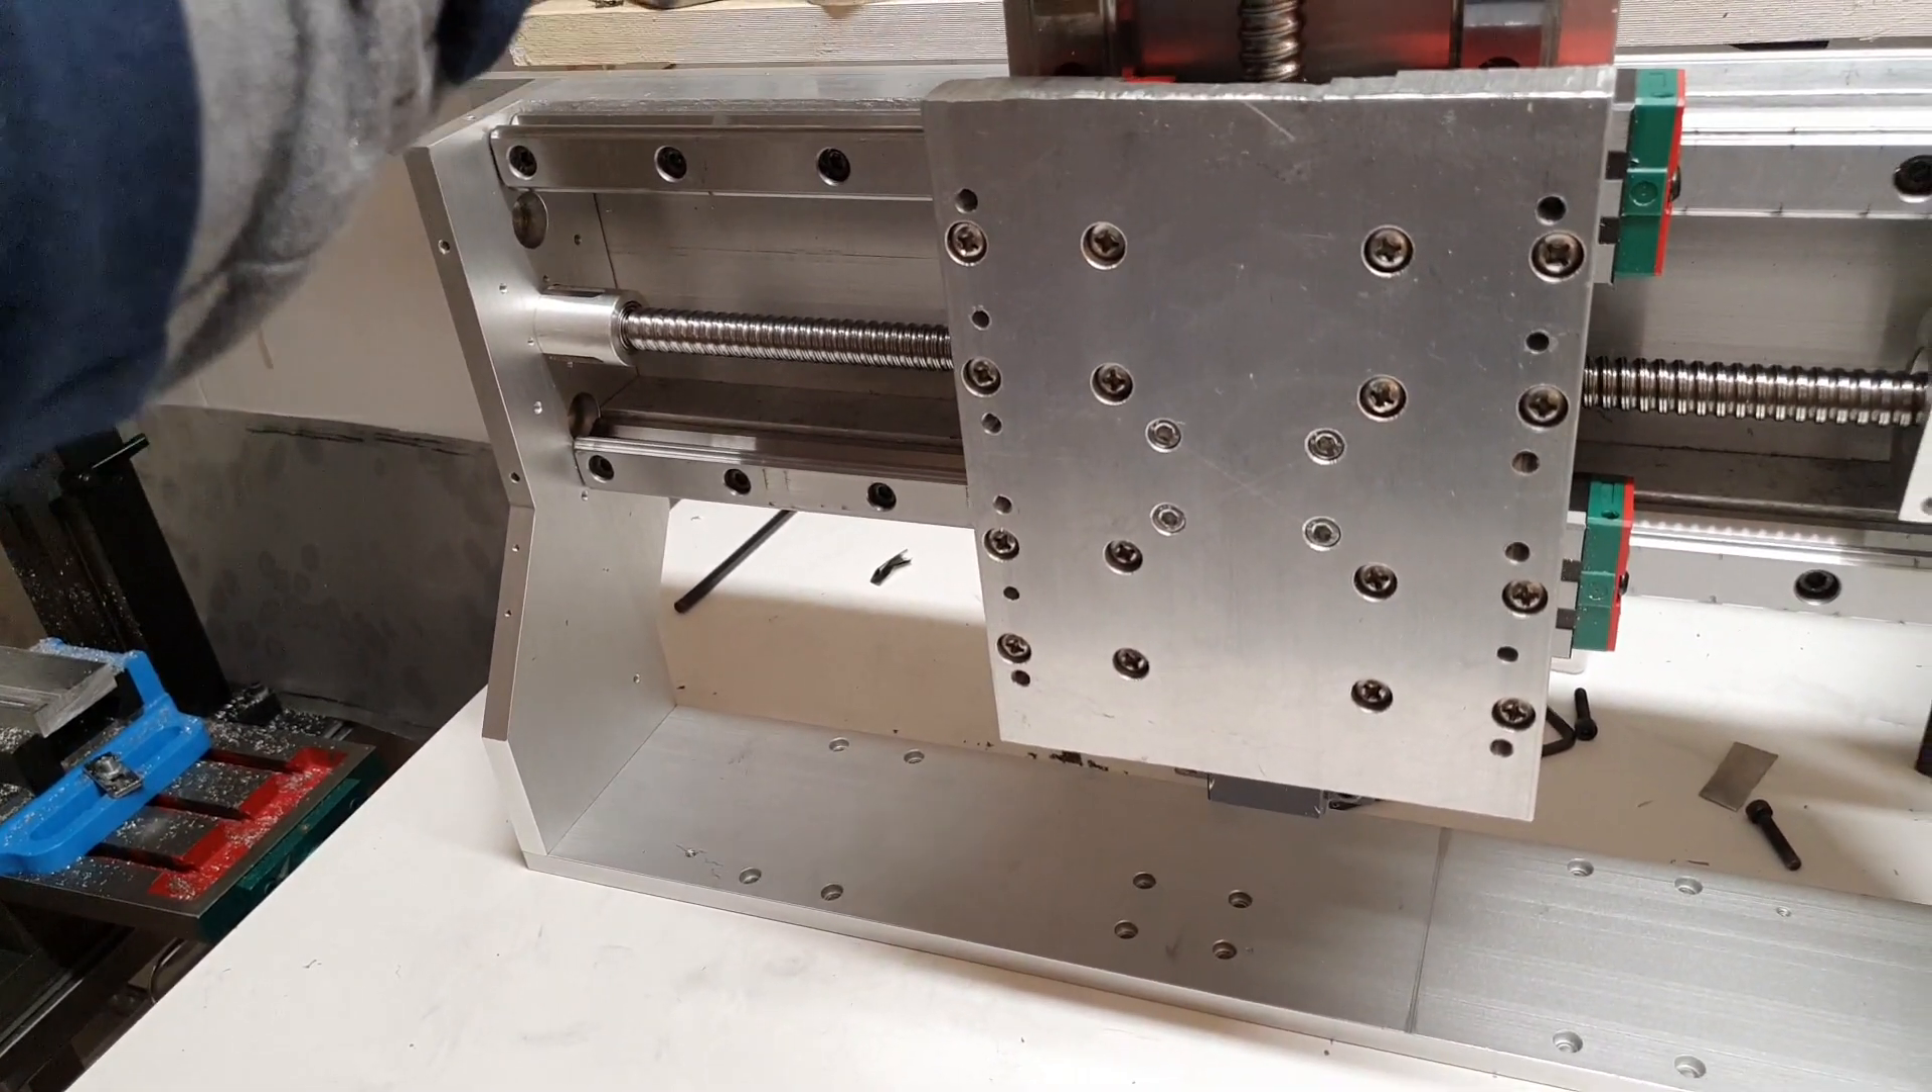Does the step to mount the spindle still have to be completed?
Yes.